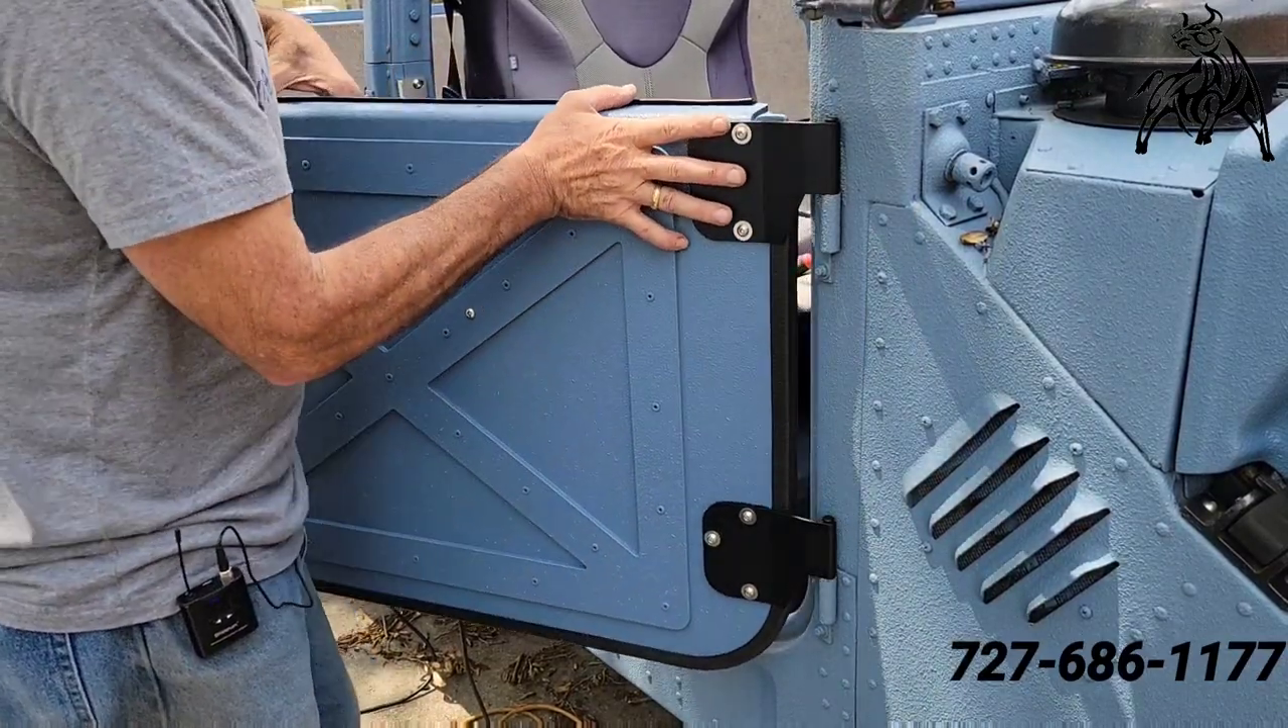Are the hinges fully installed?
Yes.